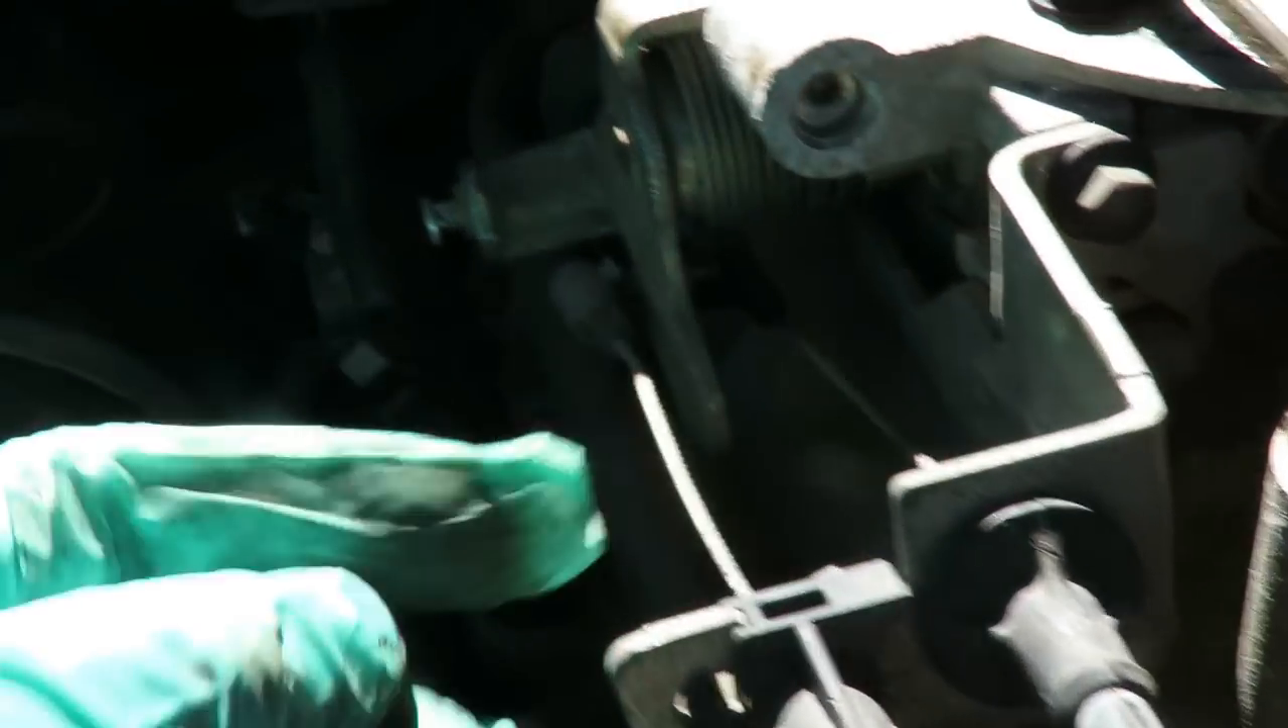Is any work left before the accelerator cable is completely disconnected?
Yes.